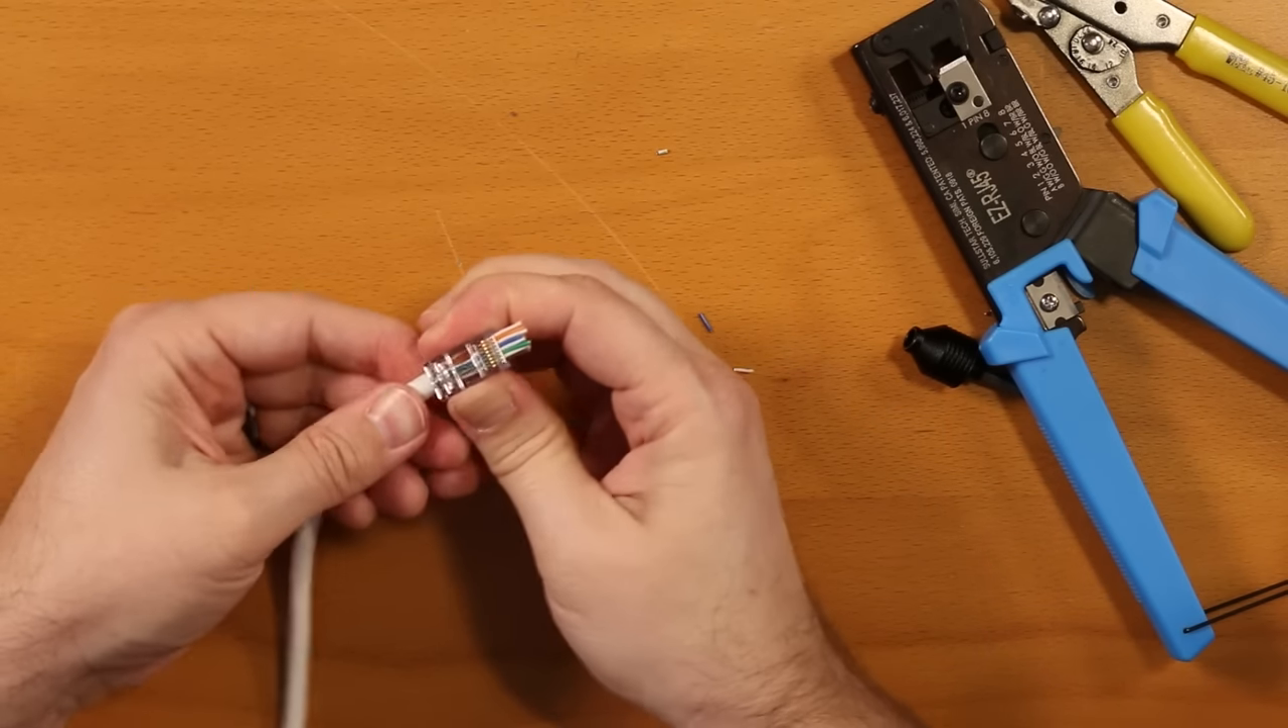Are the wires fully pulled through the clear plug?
Yes.